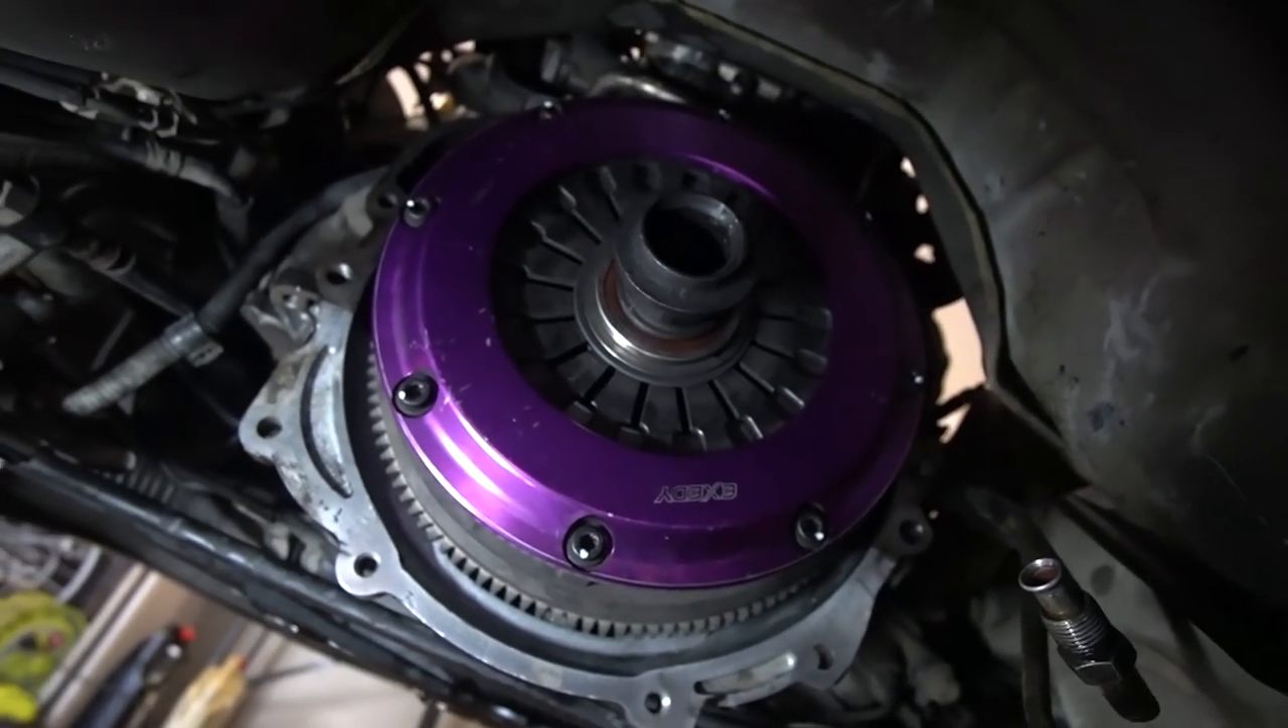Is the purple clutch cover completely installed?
Yes.